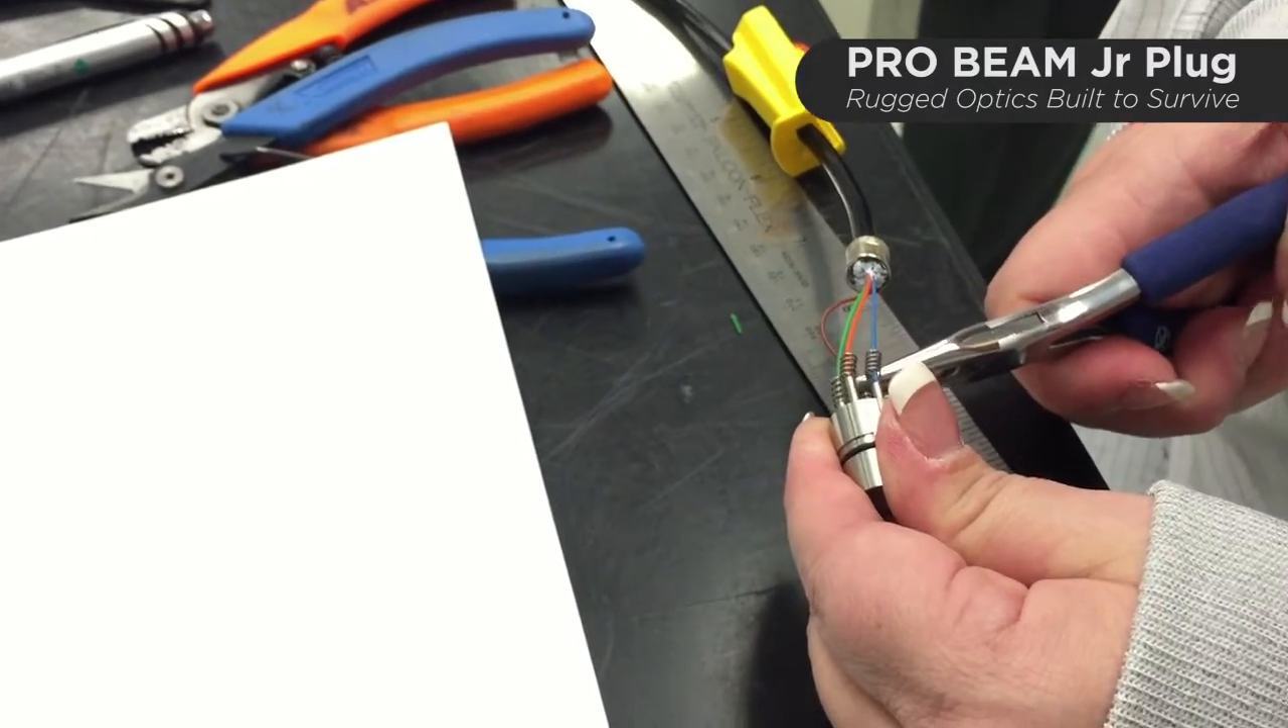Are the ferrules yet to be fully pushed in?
Yes.